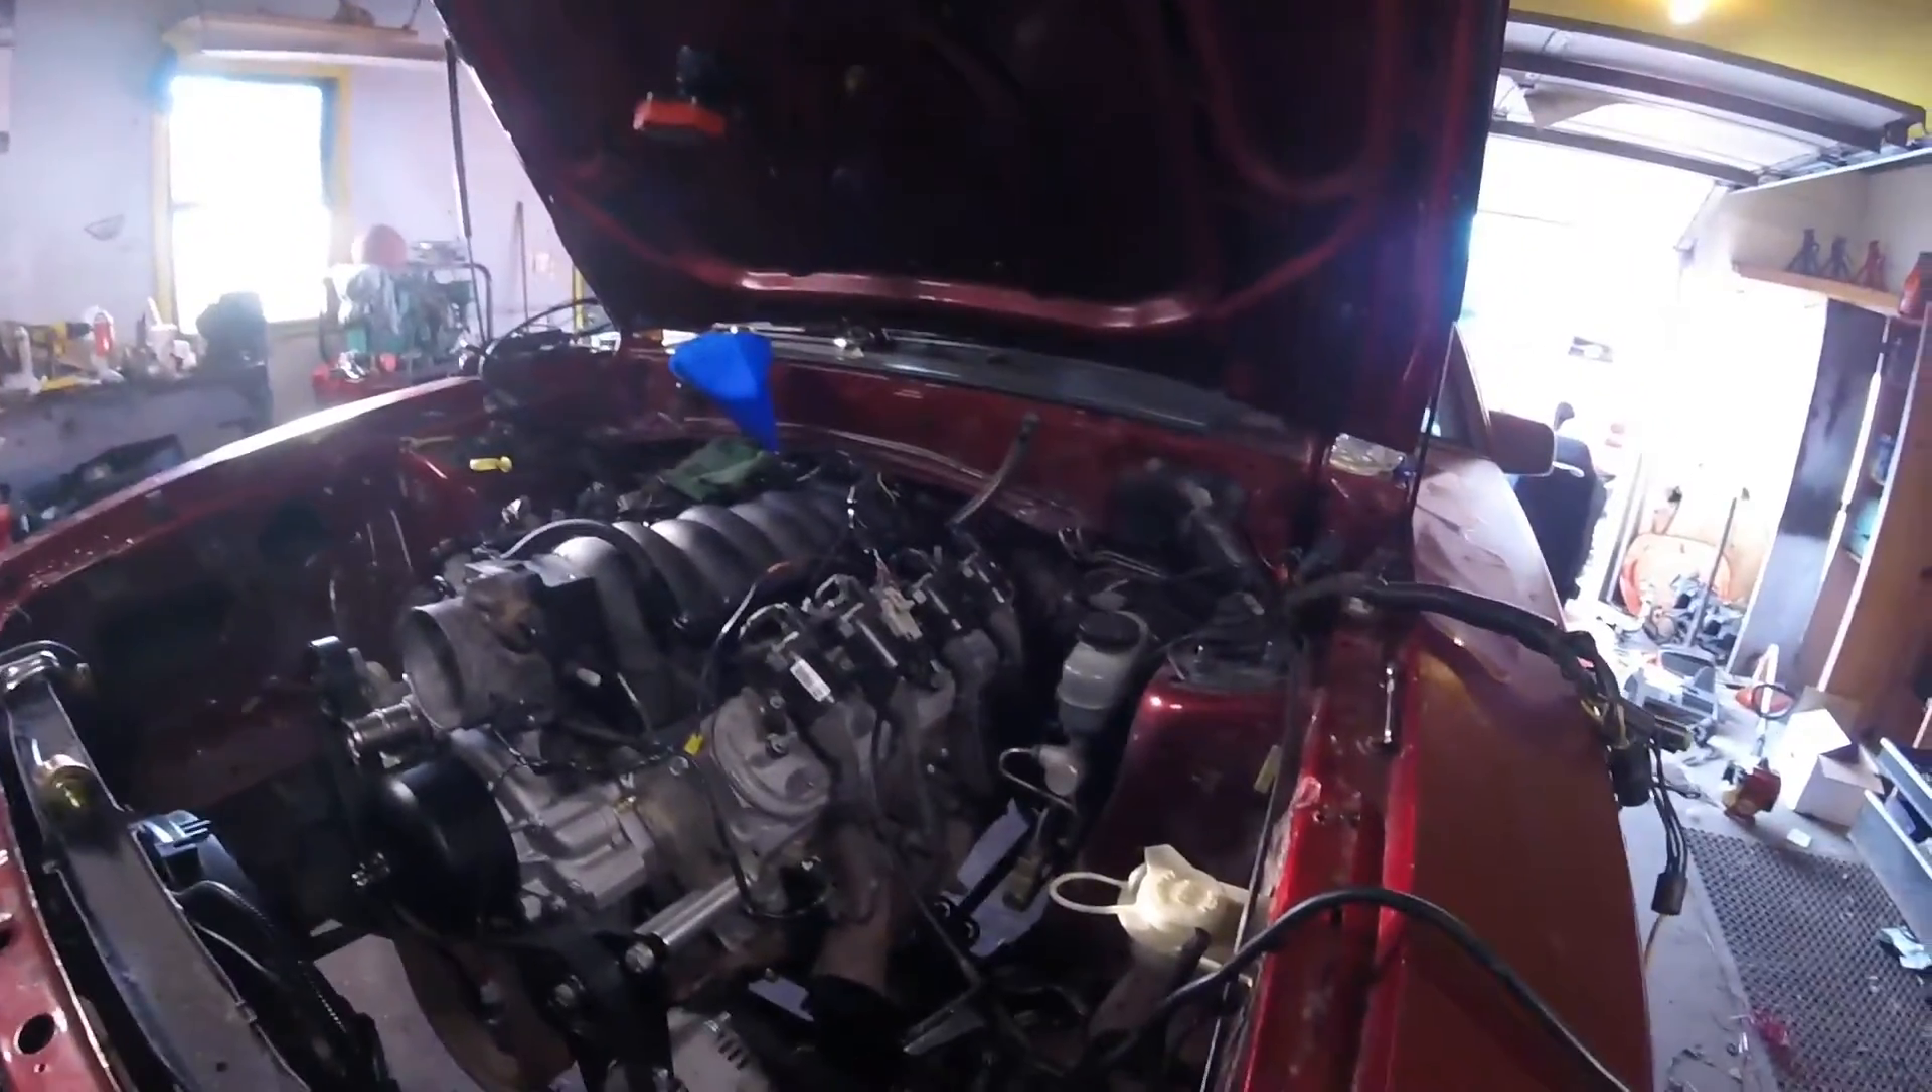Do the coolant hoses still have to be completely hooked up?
Yes.